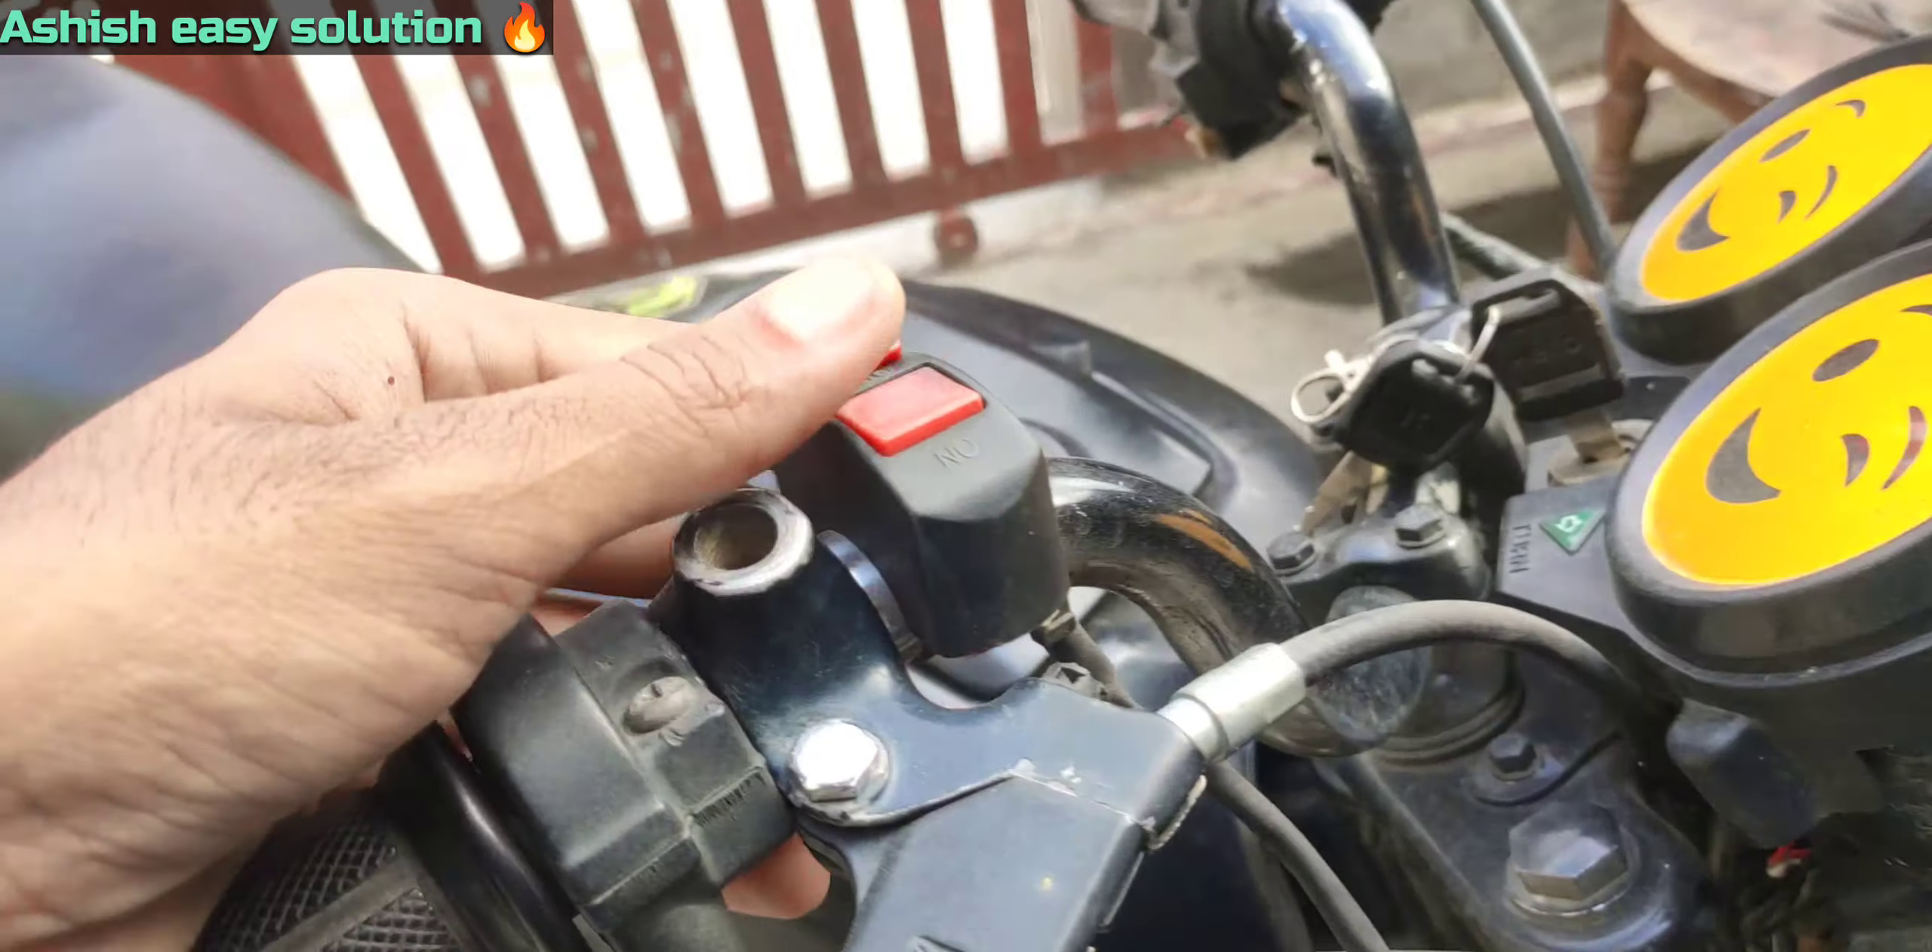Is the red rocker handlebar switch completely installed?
Yes.